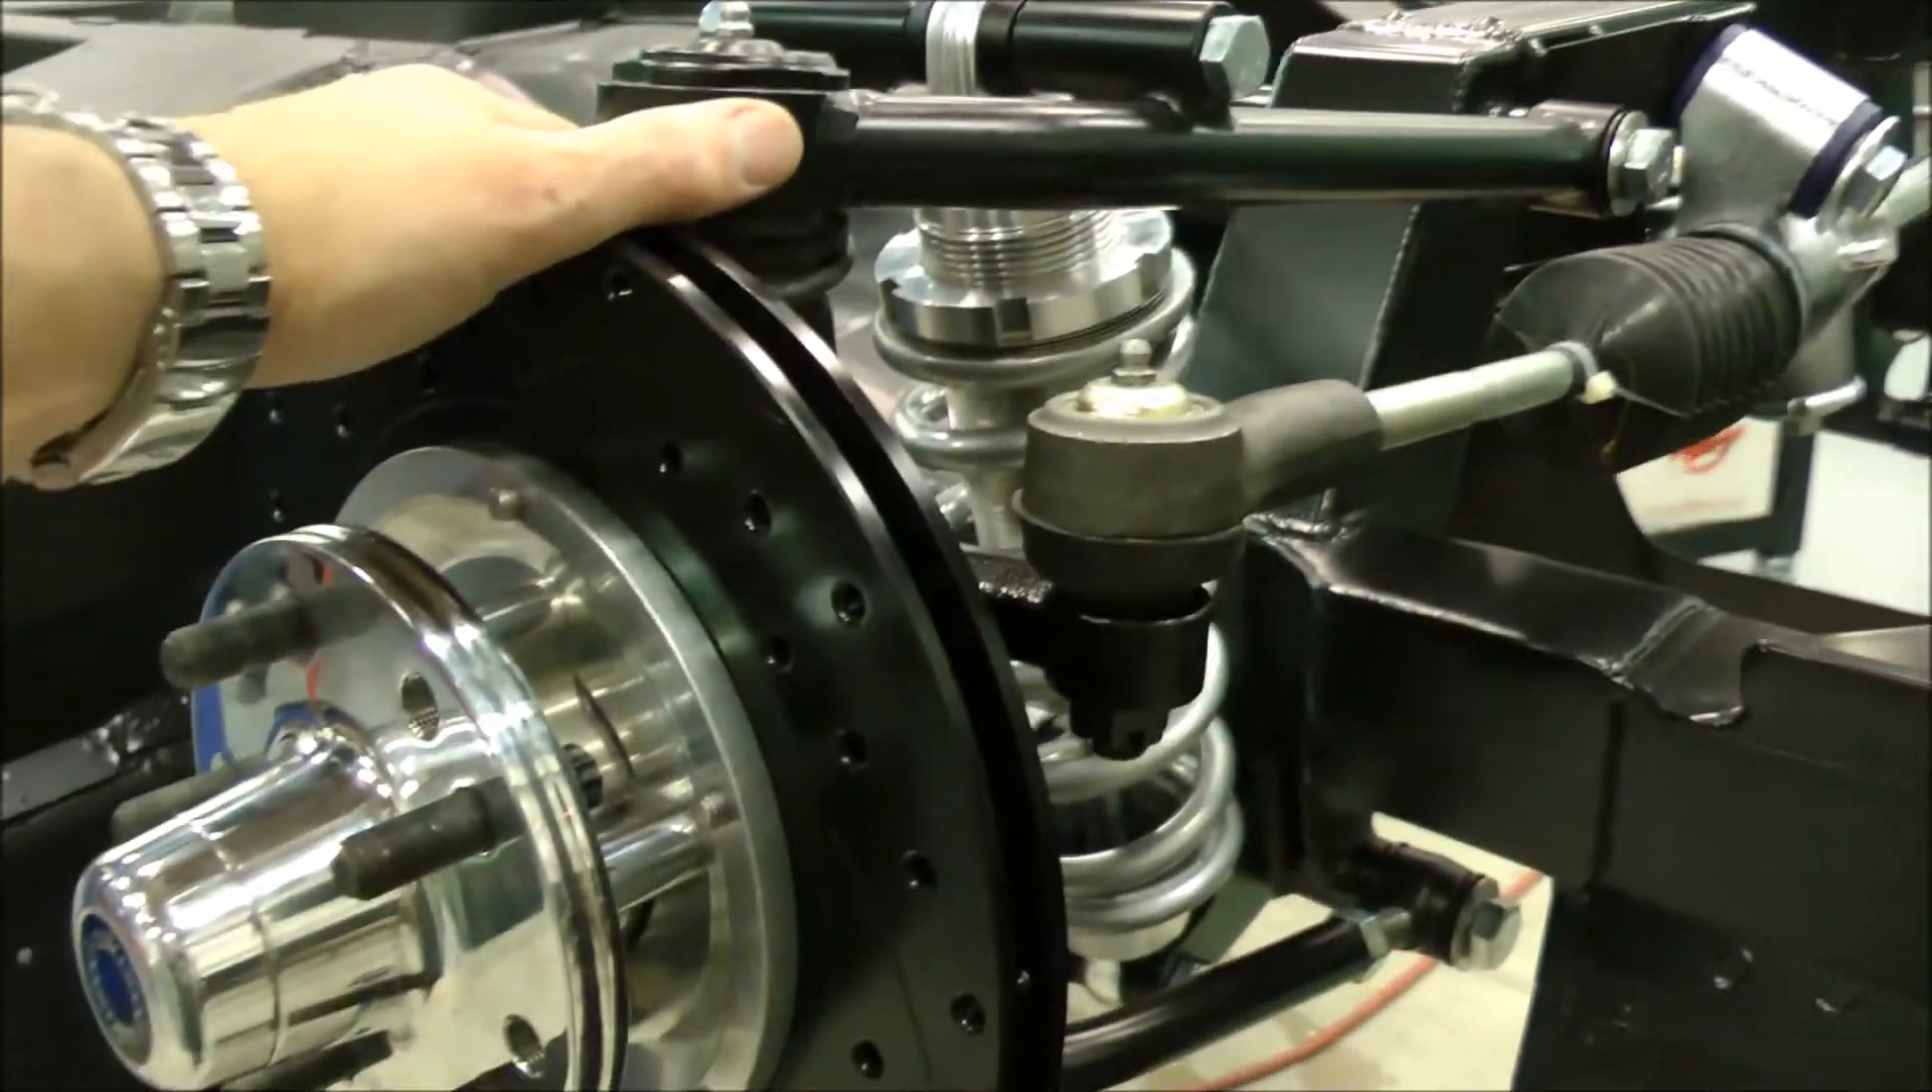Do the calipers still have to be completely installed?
Yes.